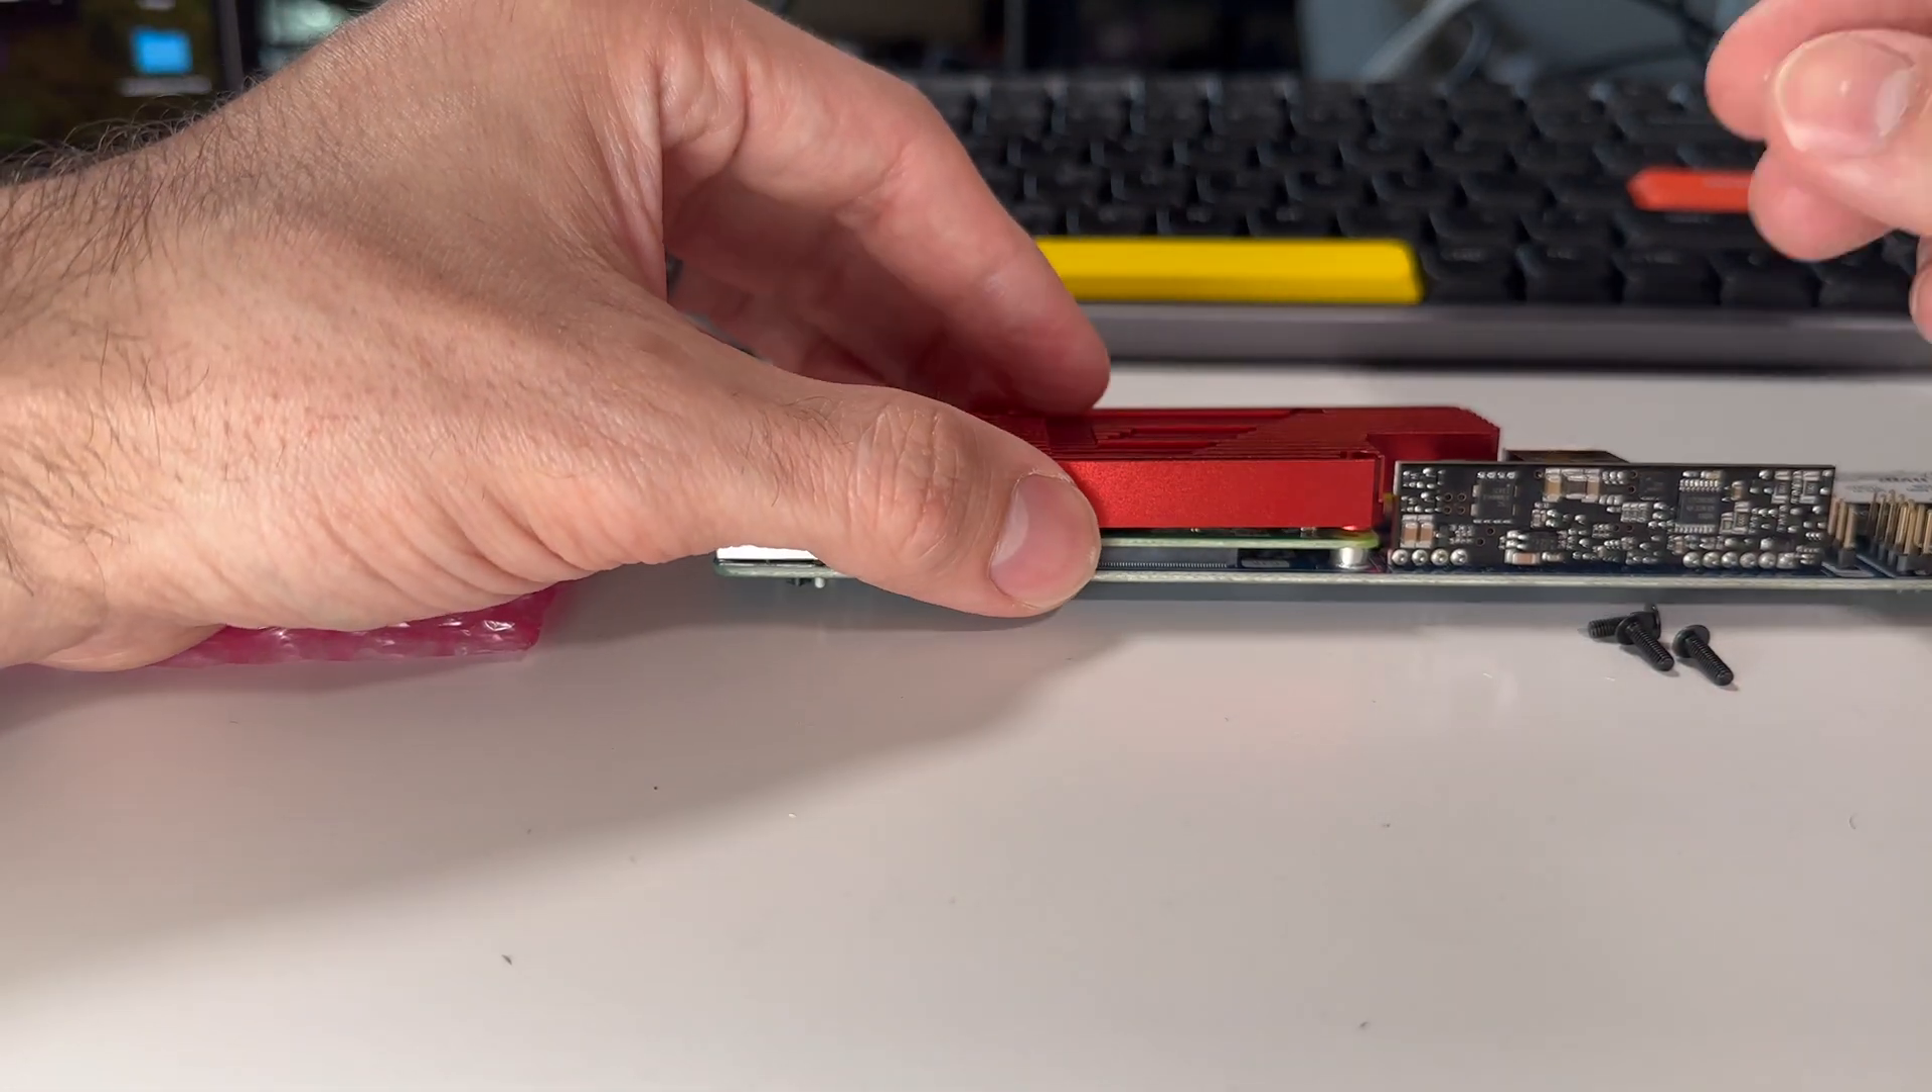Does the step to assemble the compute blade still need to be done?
Yes.